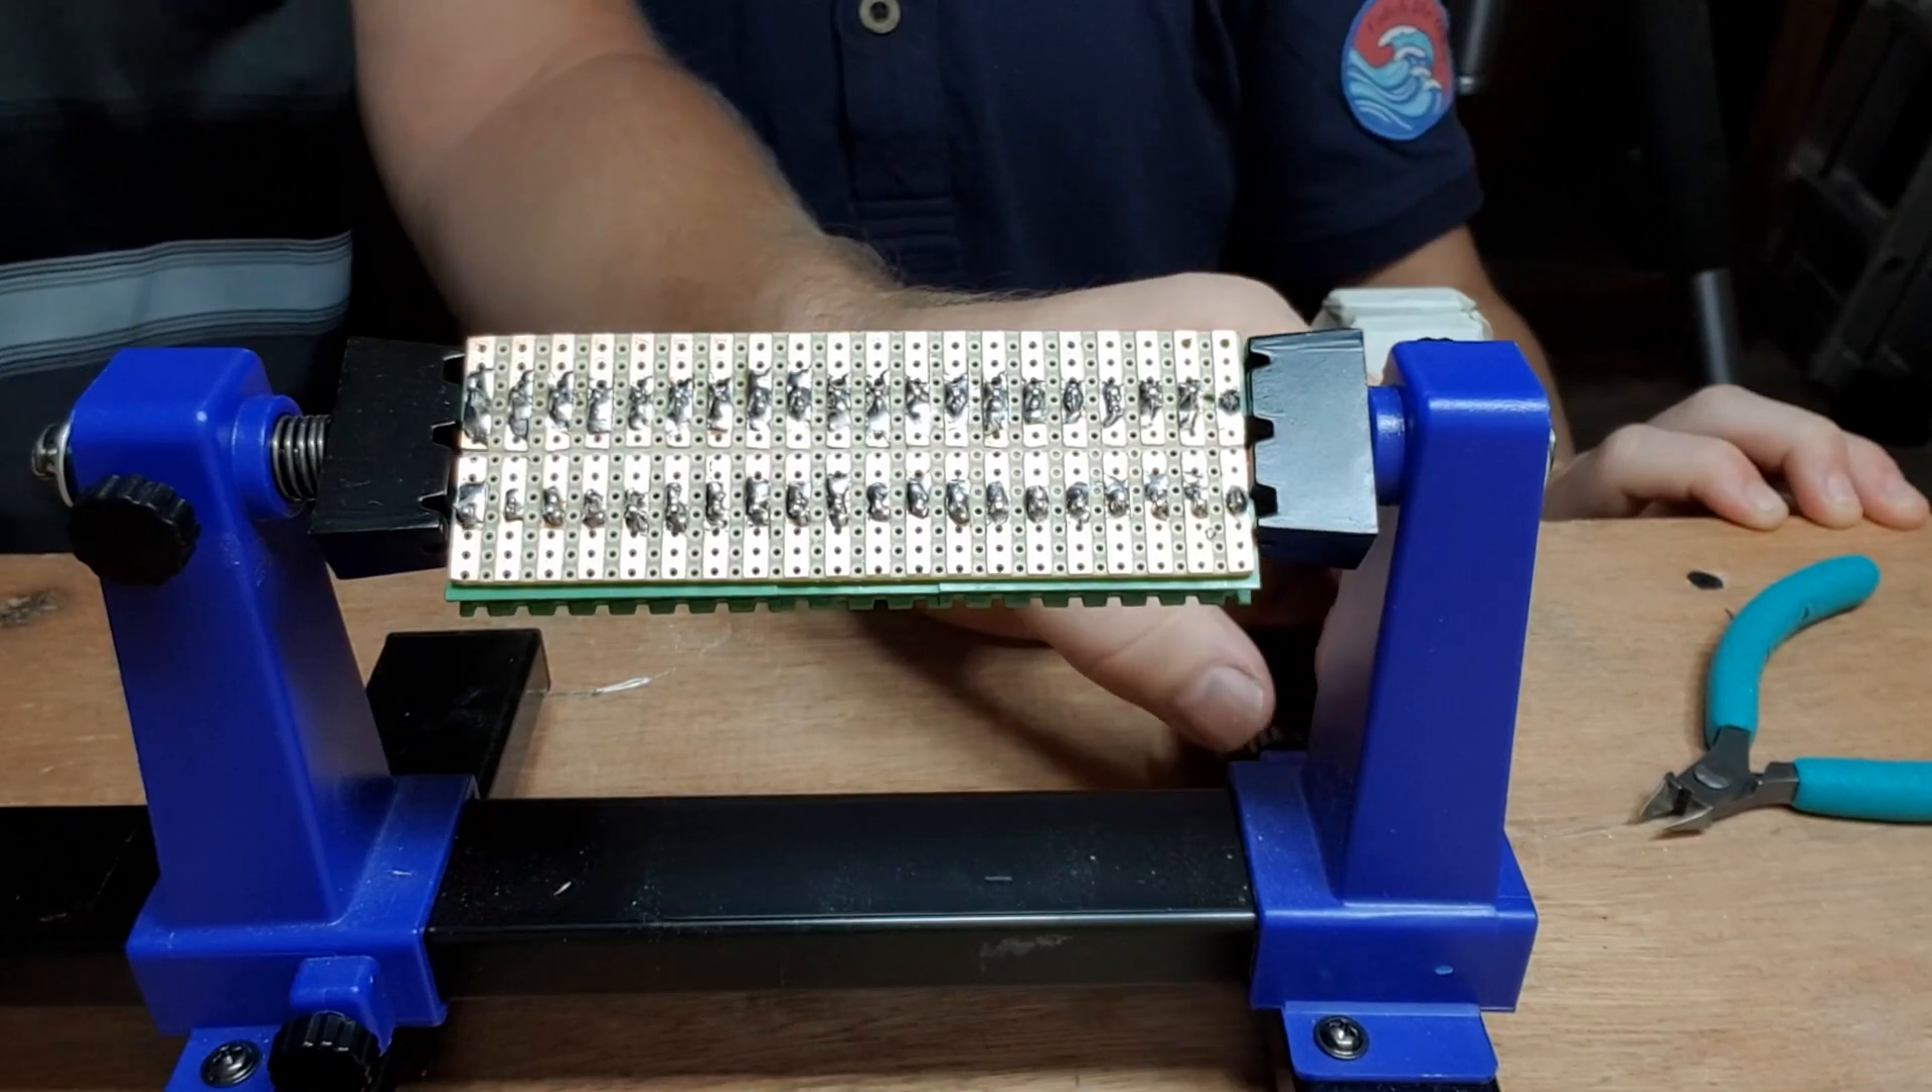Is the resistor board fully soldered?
Yes.